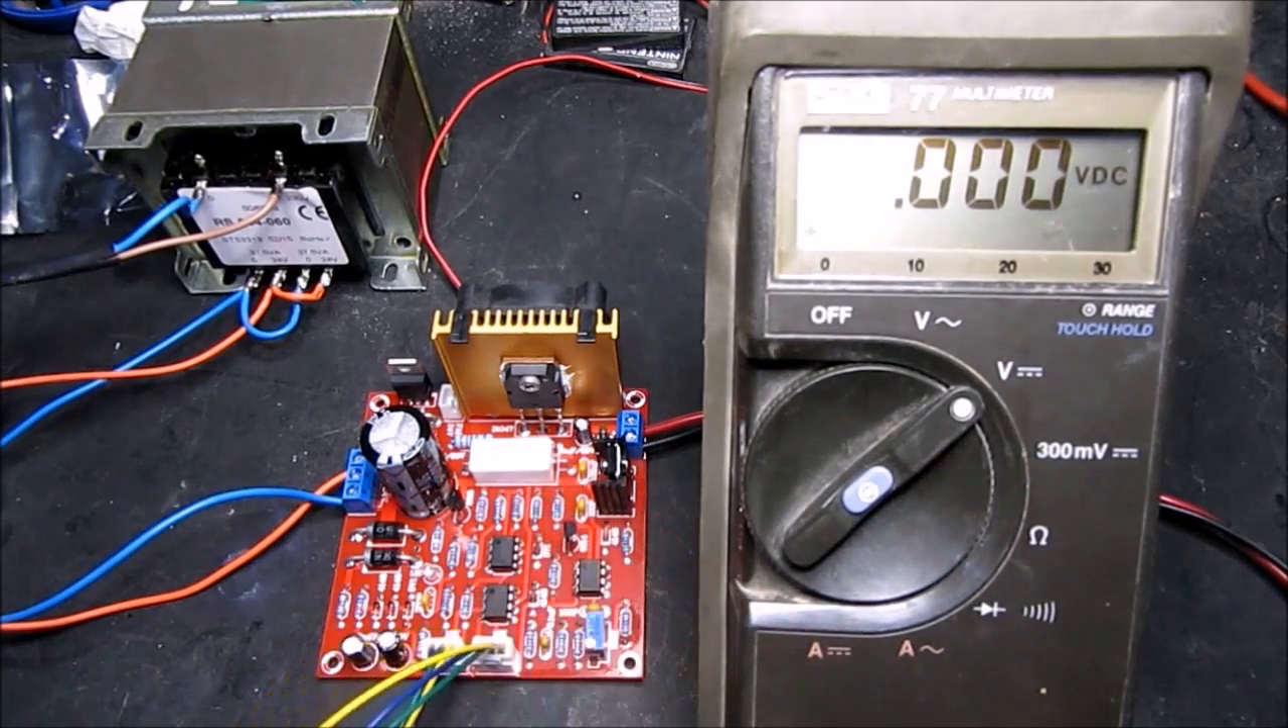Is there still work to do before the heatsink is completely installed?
No.